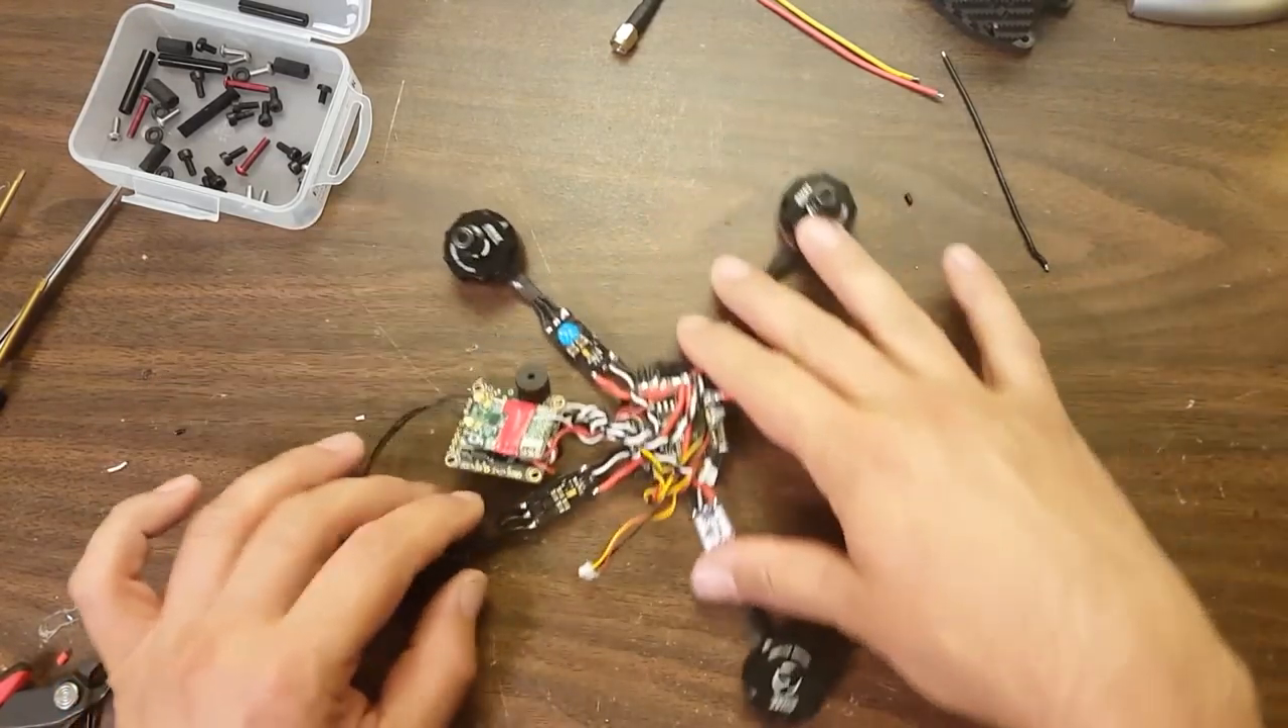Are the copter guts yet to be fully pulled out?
No.